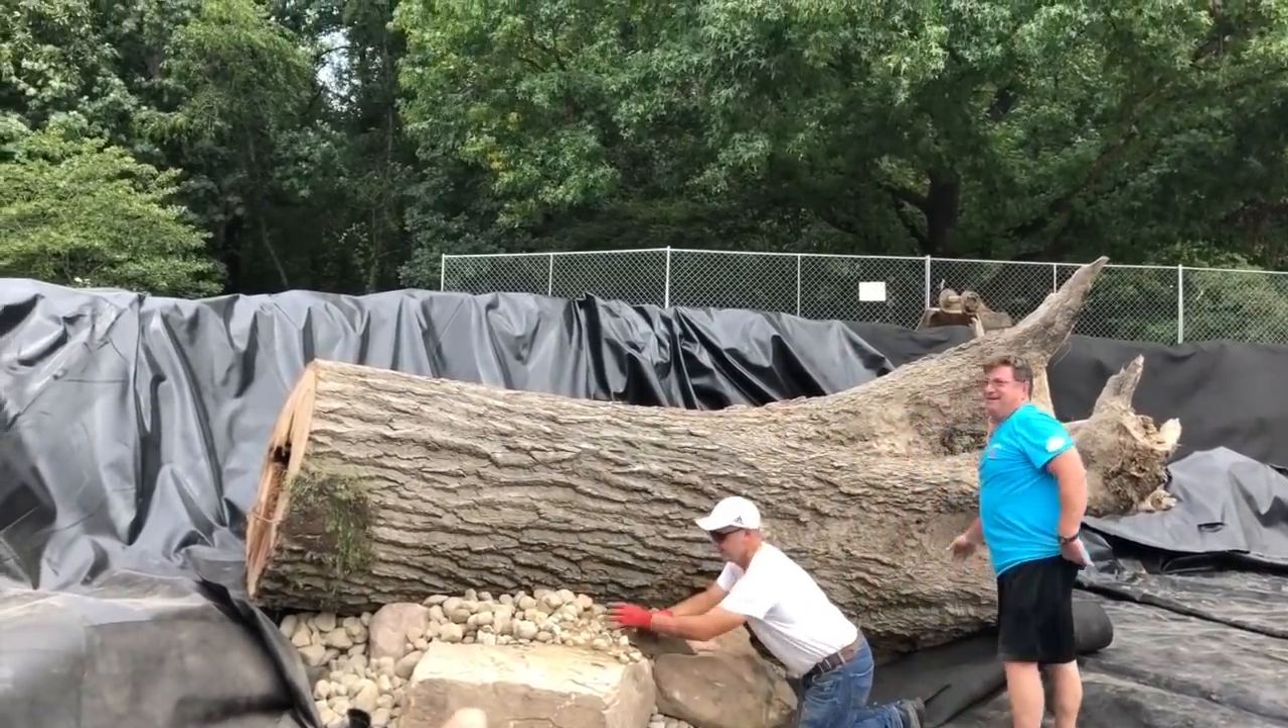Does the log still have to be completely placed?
No.